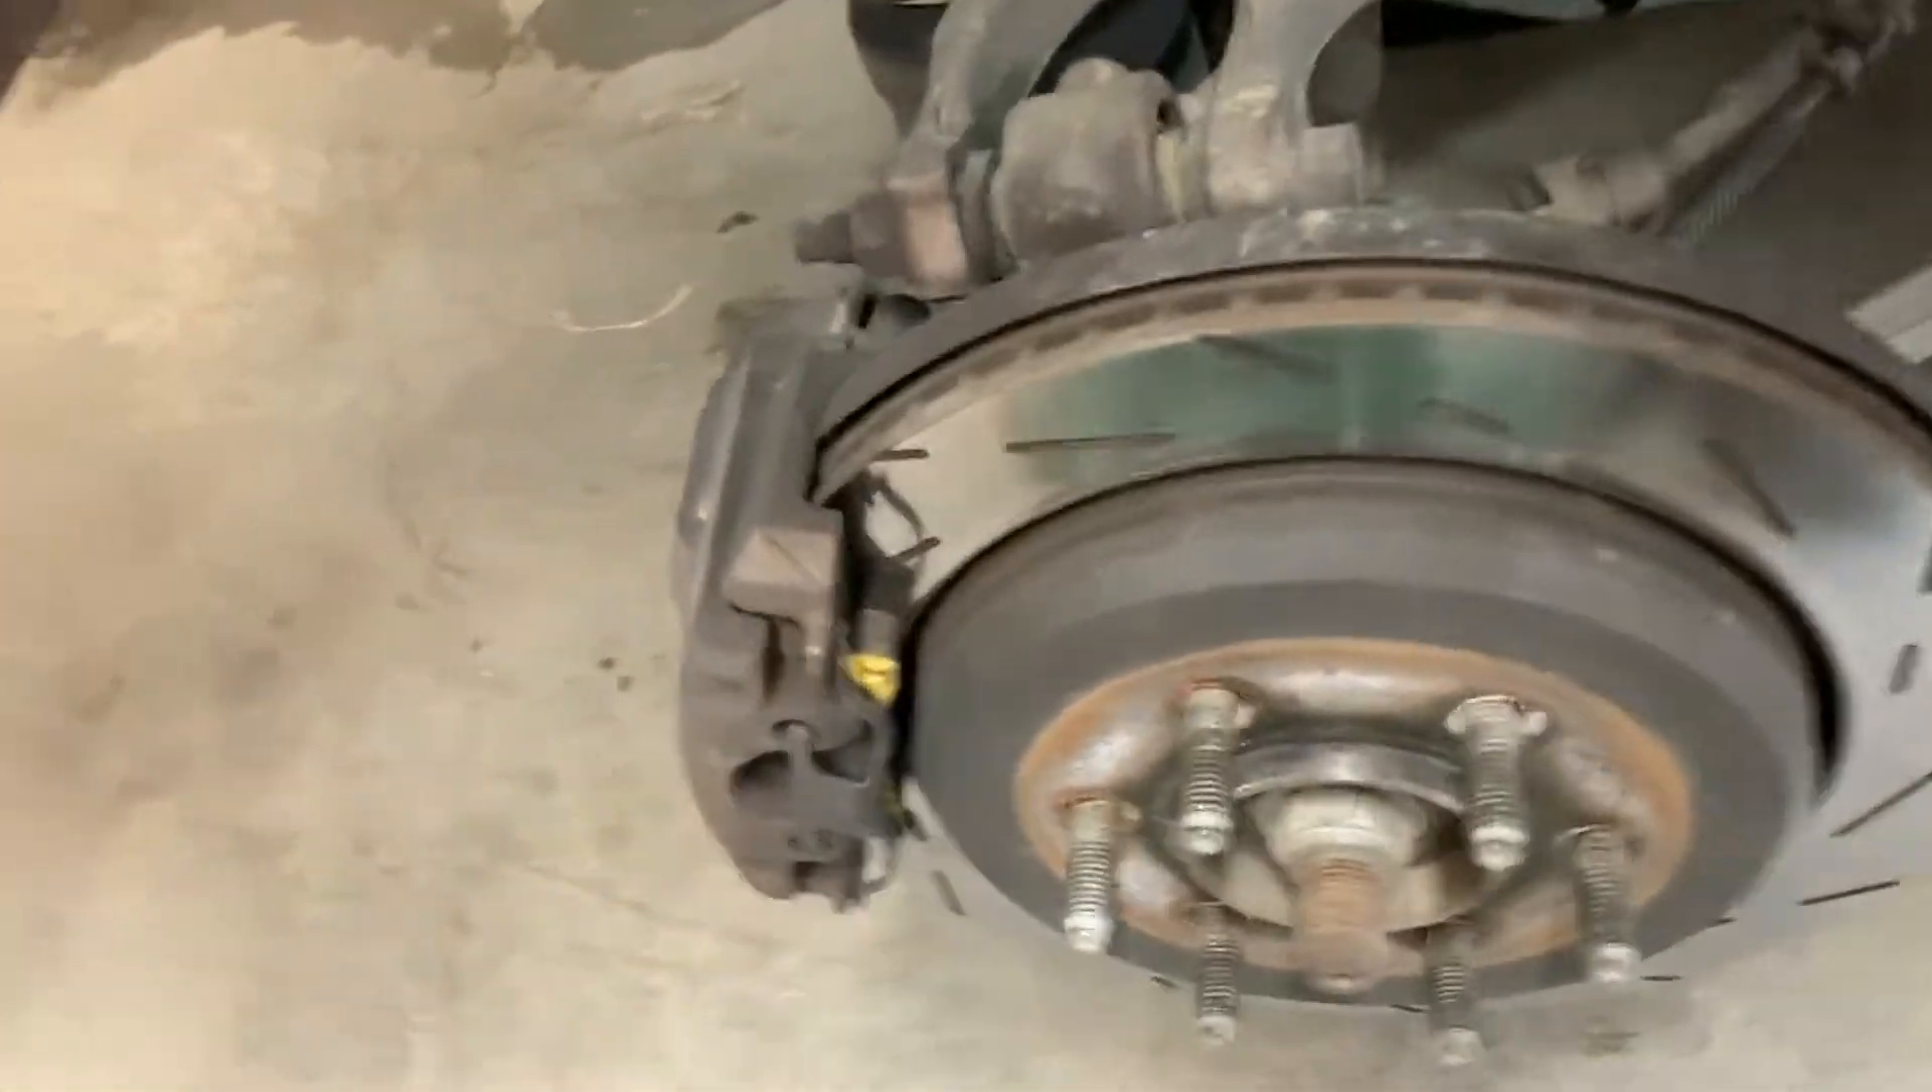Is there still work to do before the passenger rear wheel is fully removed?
No.